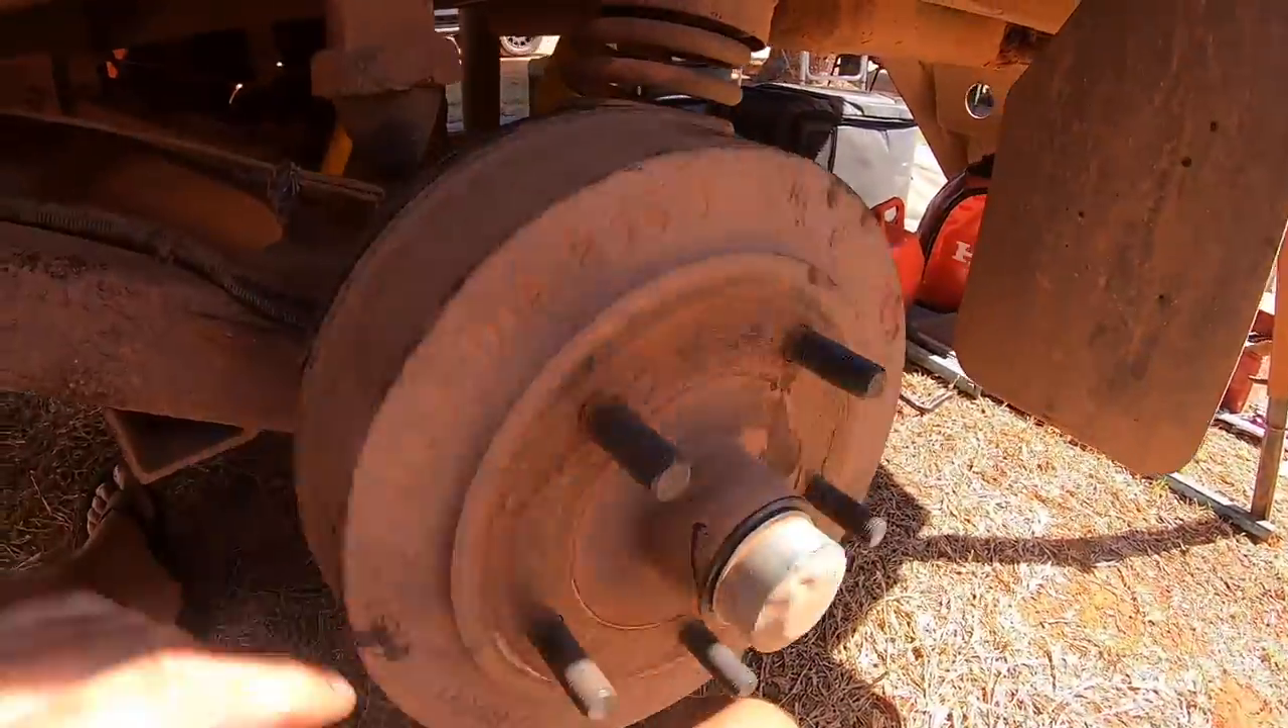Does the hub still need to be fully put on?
No.